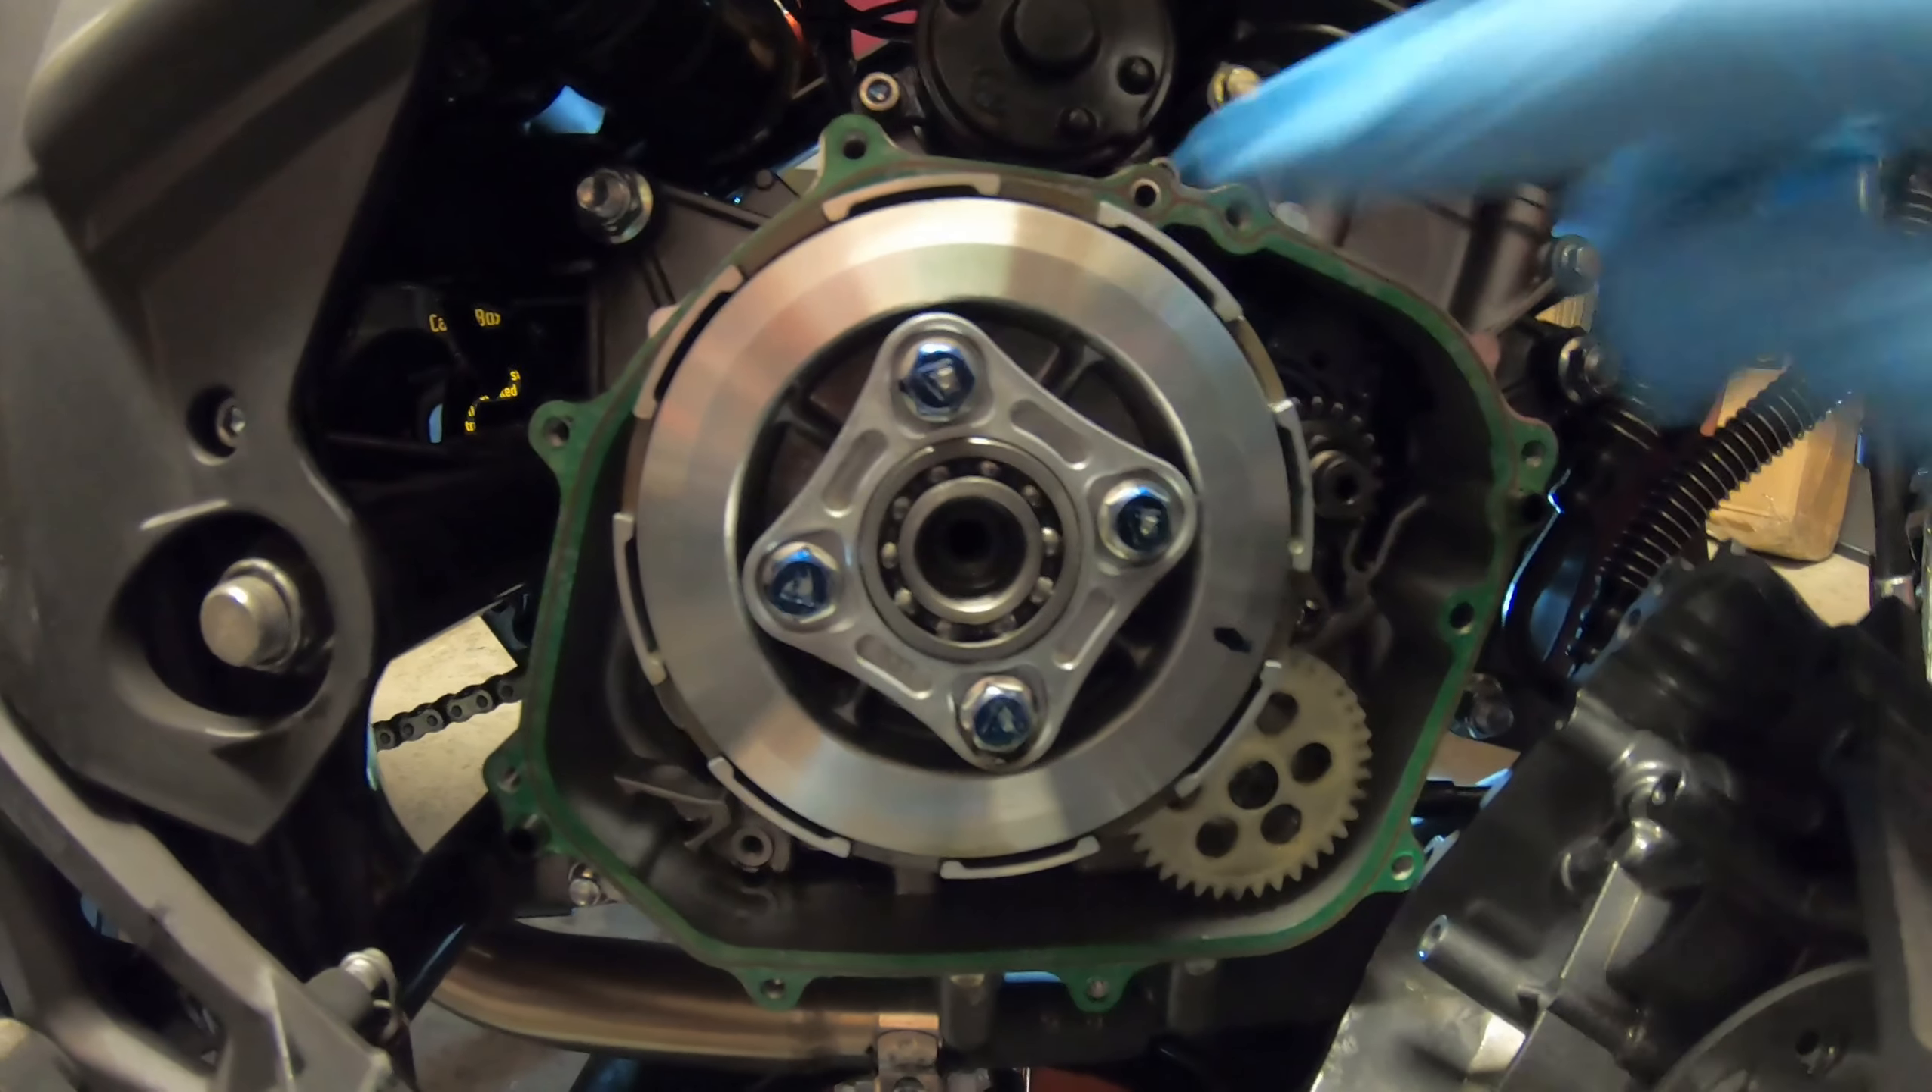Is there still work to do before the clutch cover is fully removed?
No.